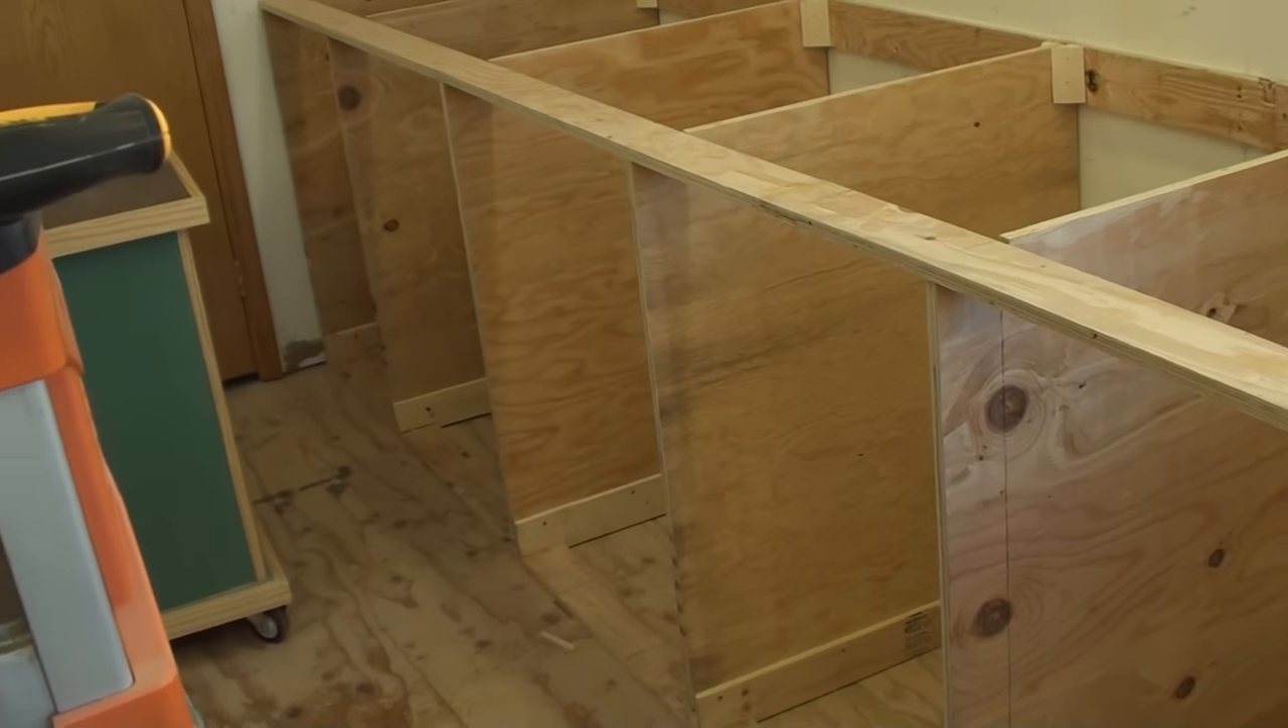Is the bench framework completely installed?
Yes.